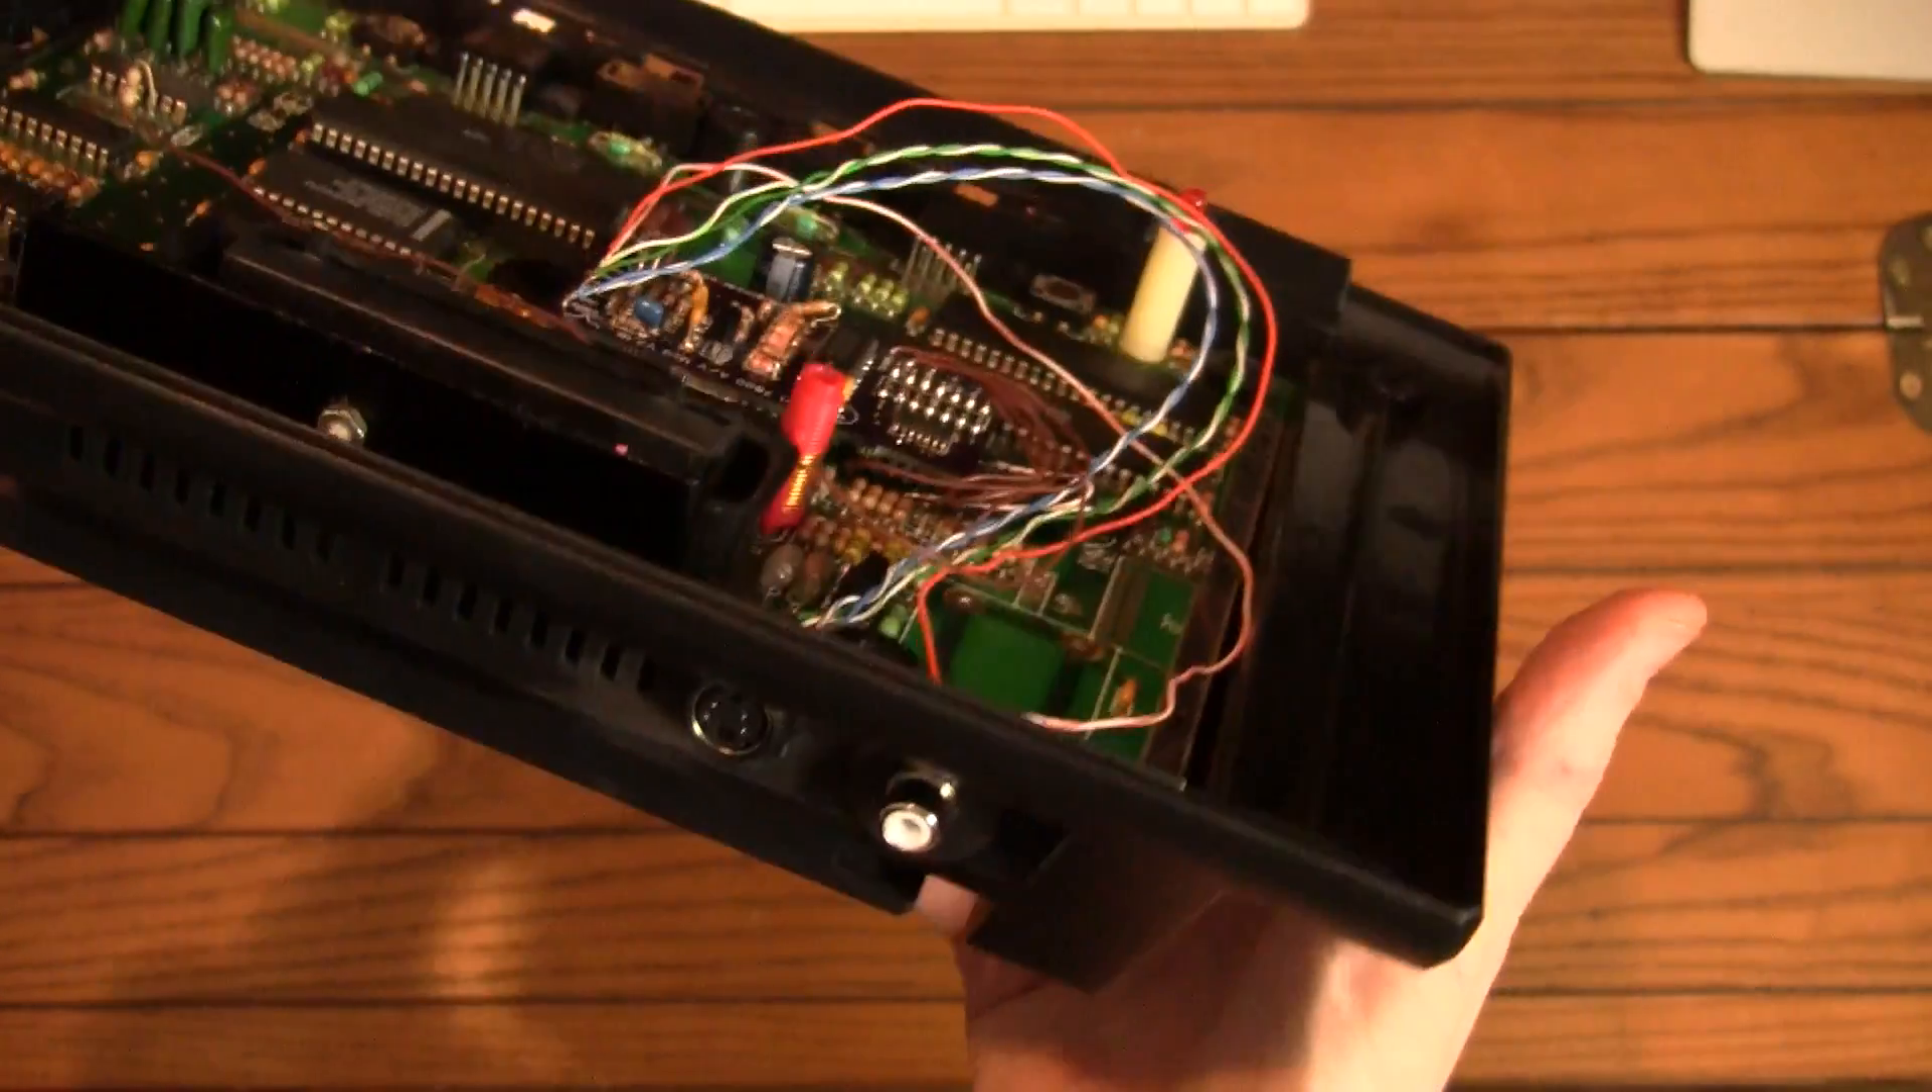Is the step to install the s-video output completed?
Yes.